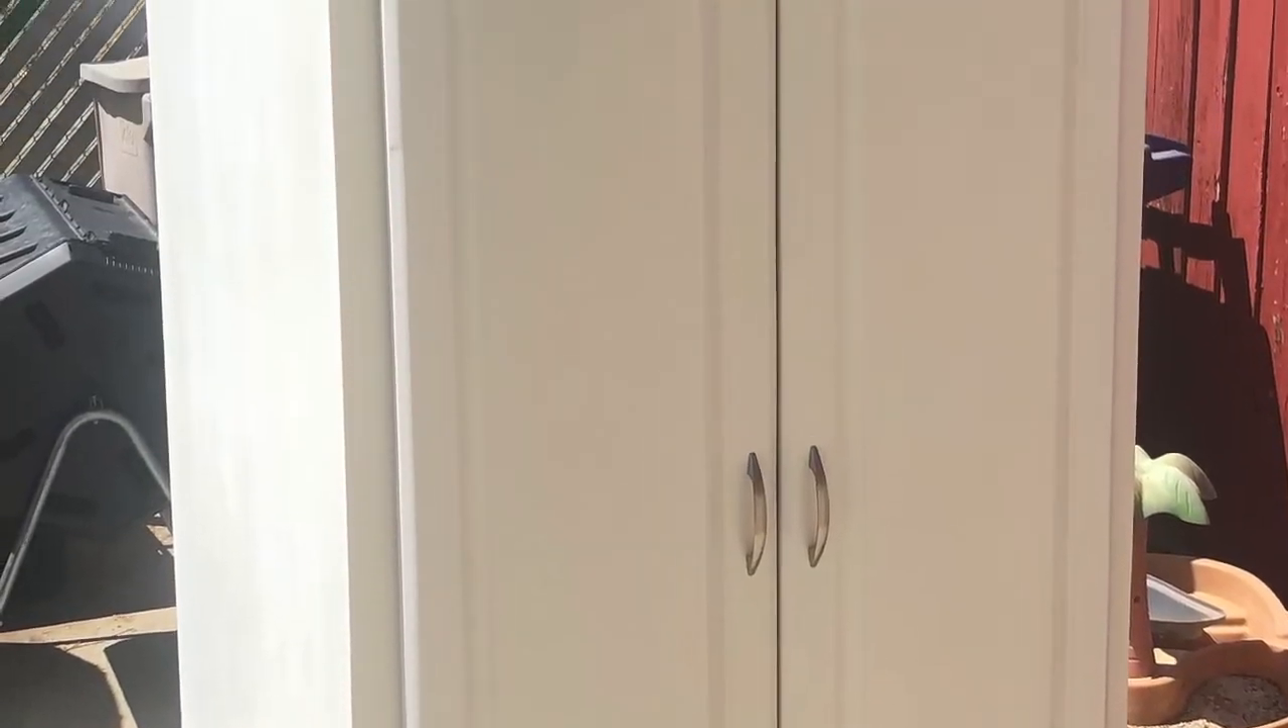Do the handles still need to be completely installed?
No.